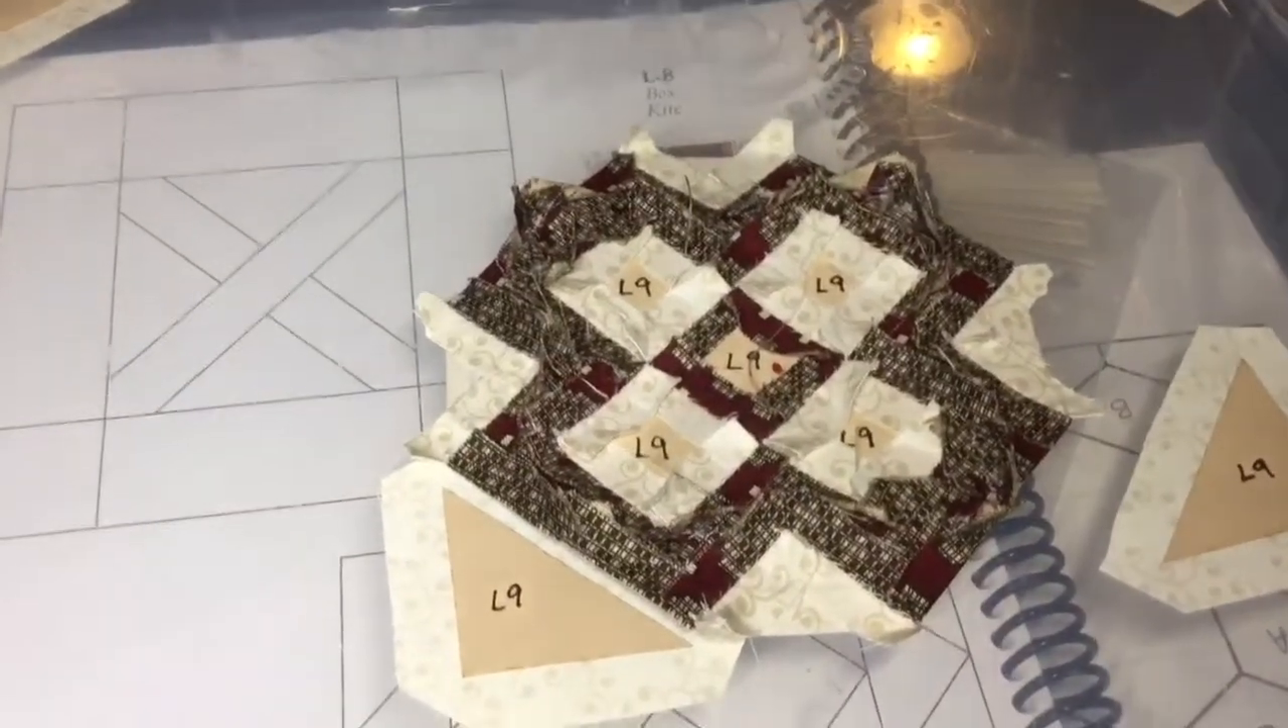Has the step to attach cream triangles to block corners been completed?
No.